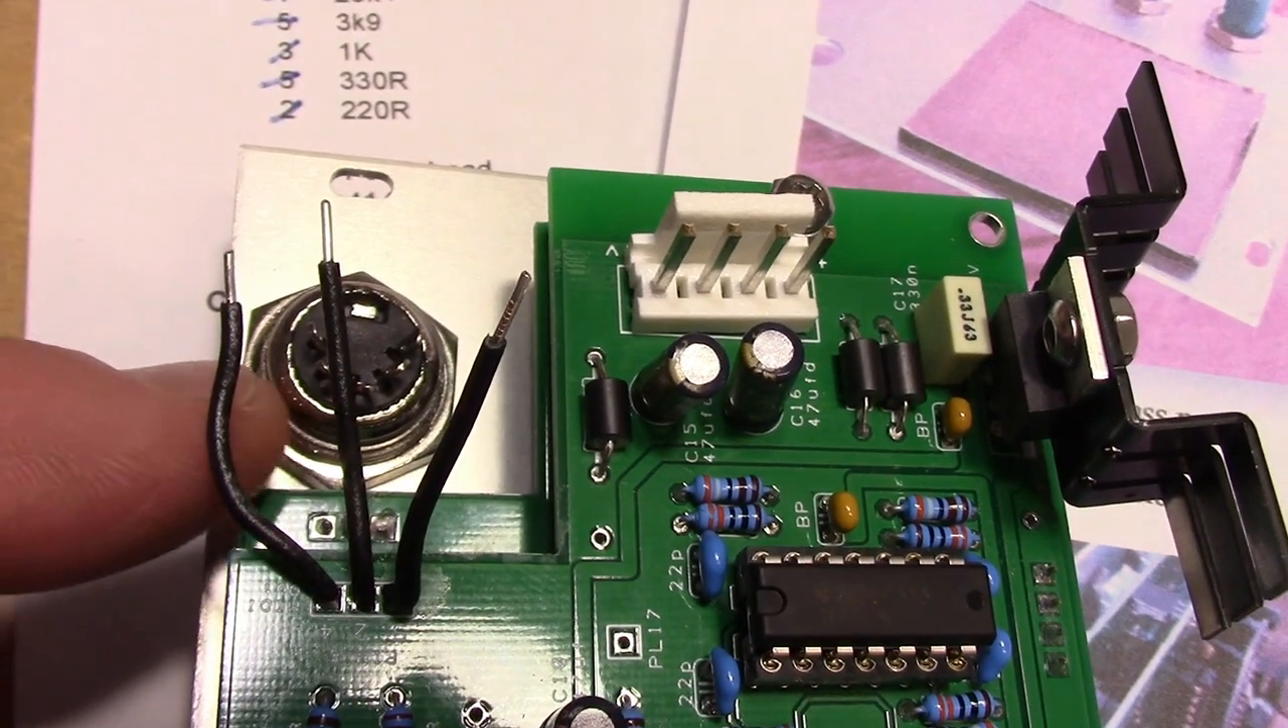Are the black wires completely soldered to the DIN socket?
No.